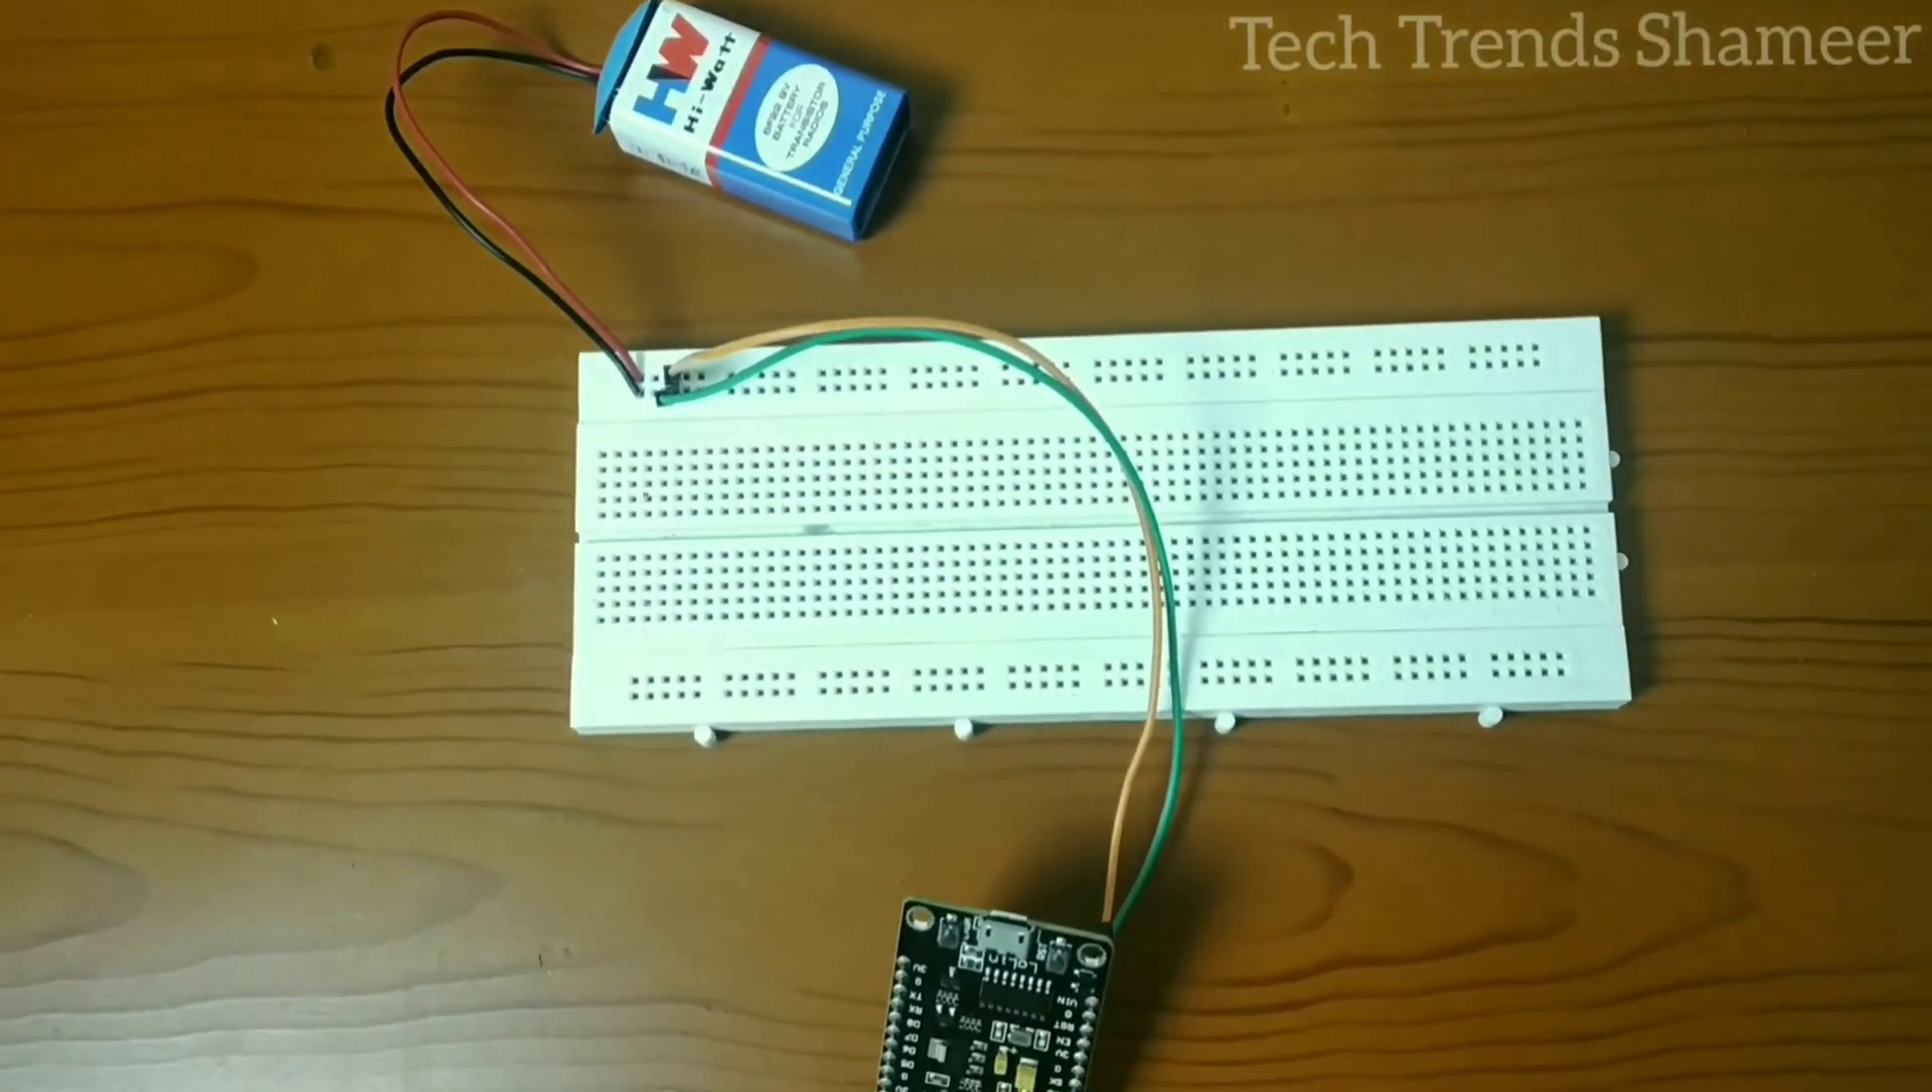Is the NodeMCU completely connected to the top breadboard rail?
Yes.